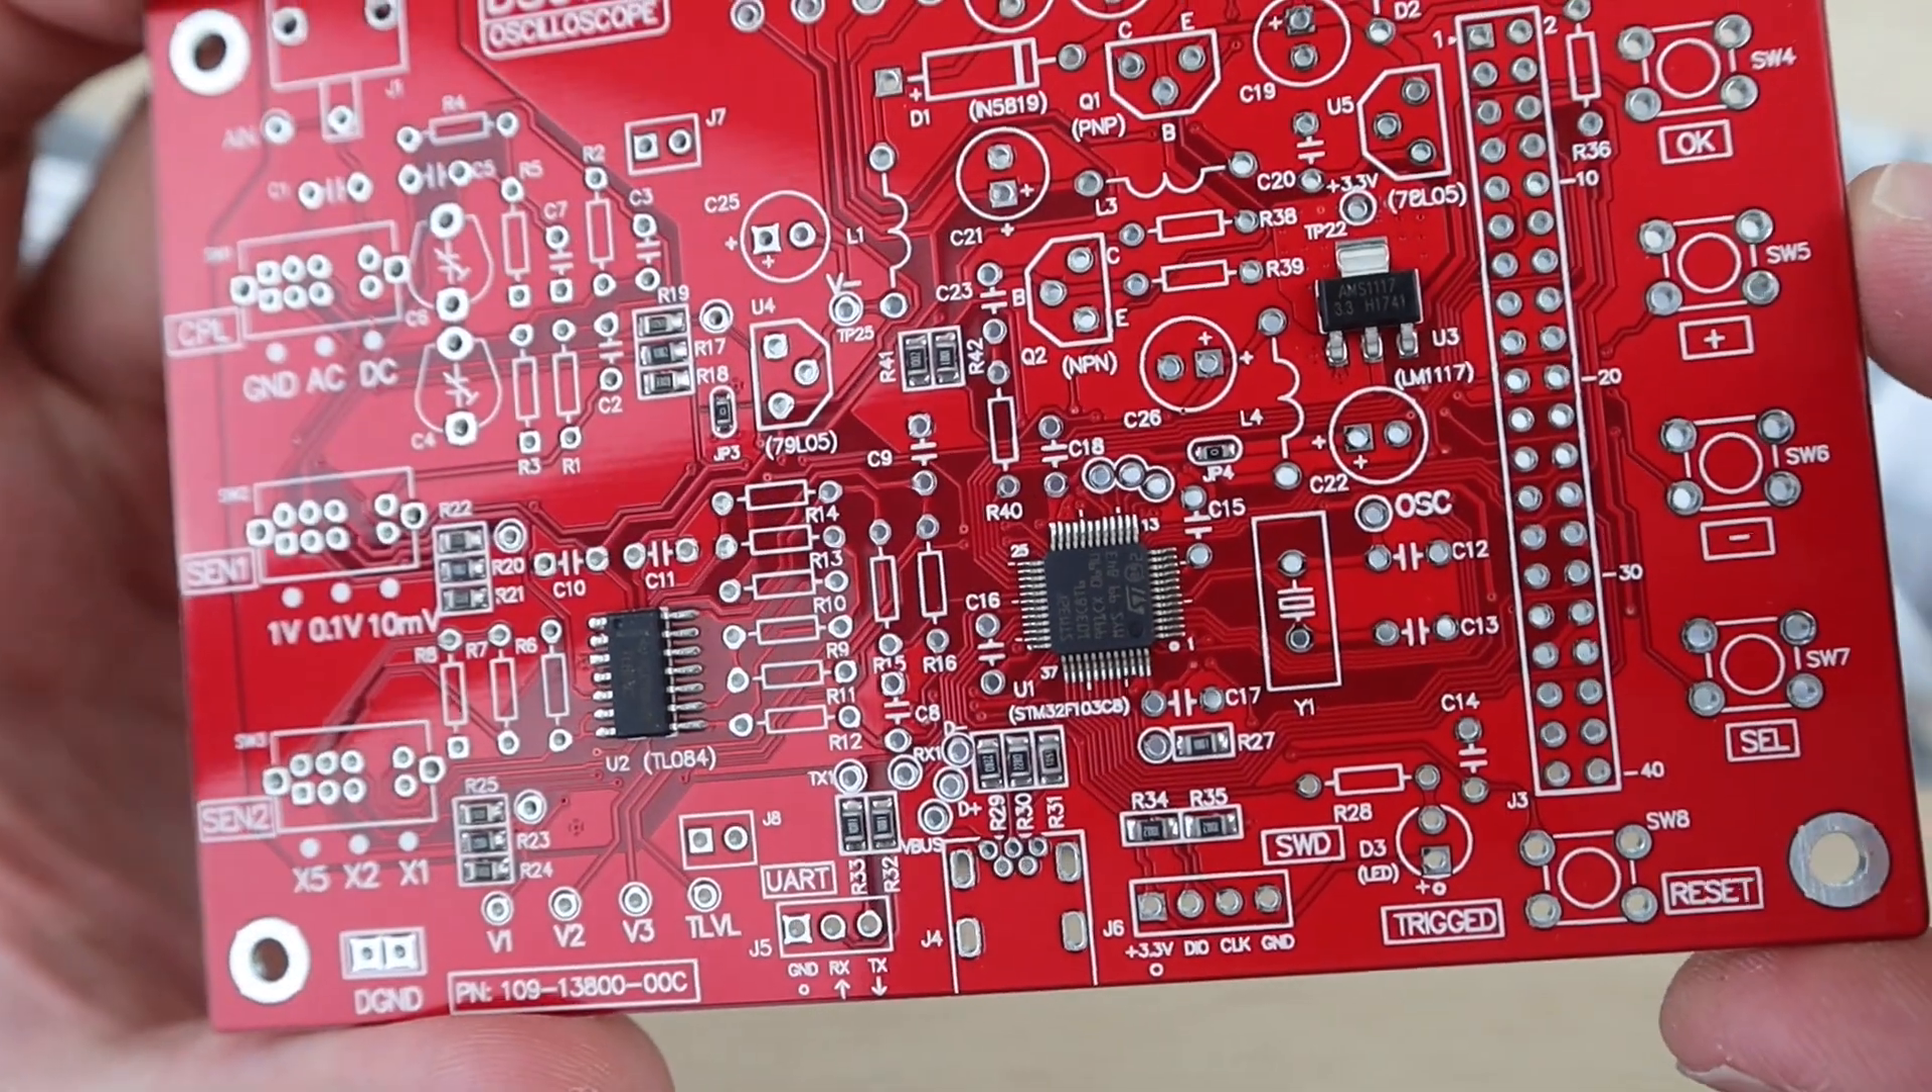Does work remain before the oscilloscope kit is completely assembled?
Yes.